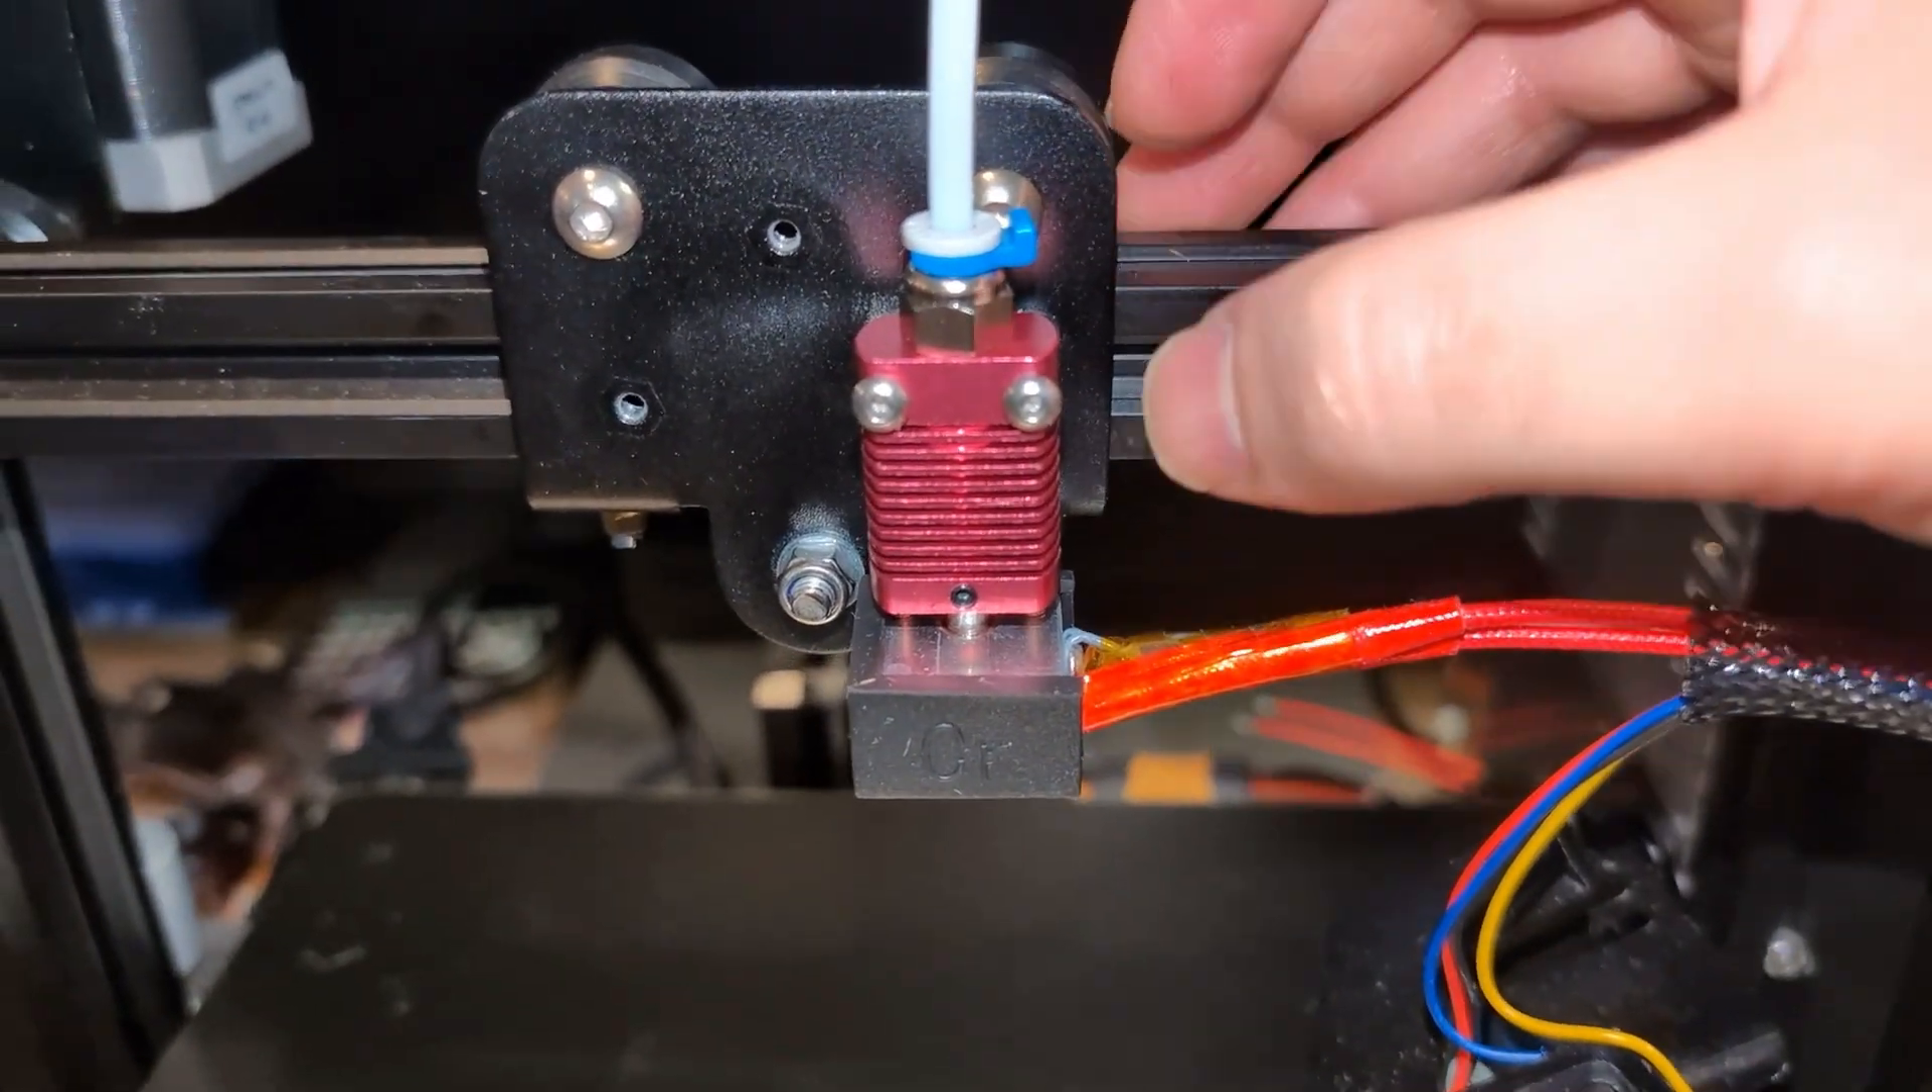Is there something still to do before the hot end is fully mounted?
No.